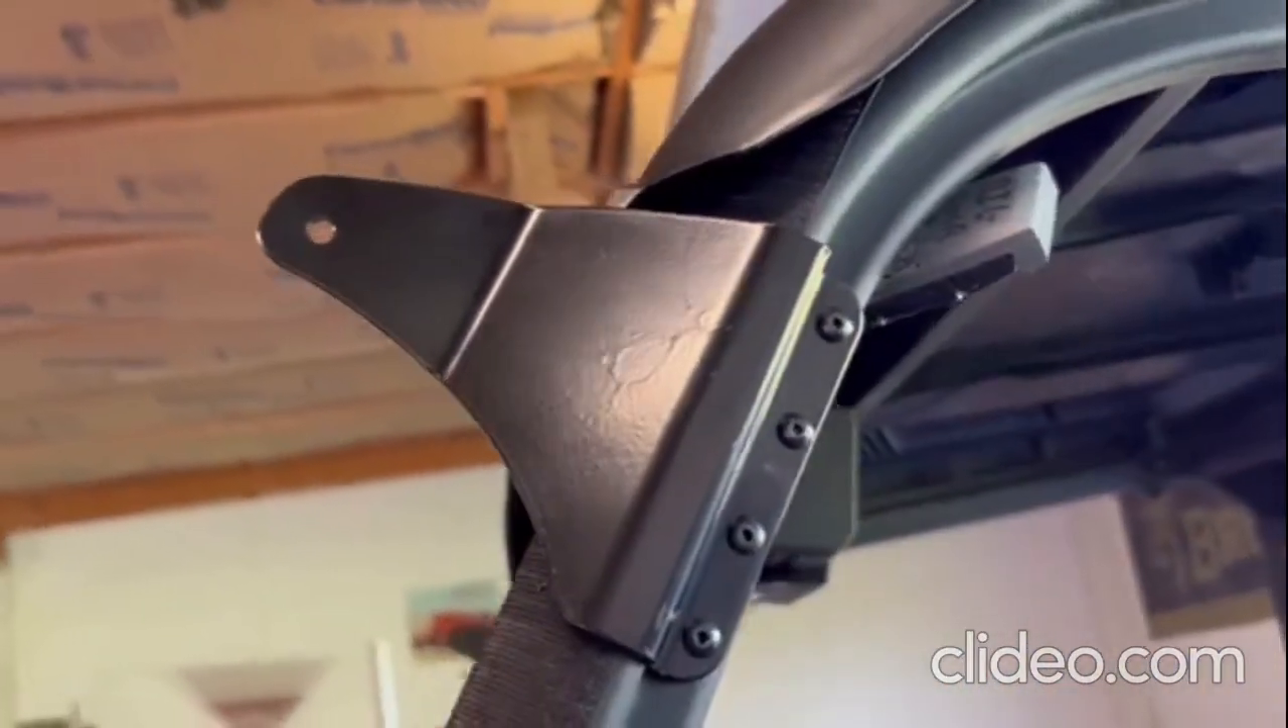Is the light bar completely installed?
No.